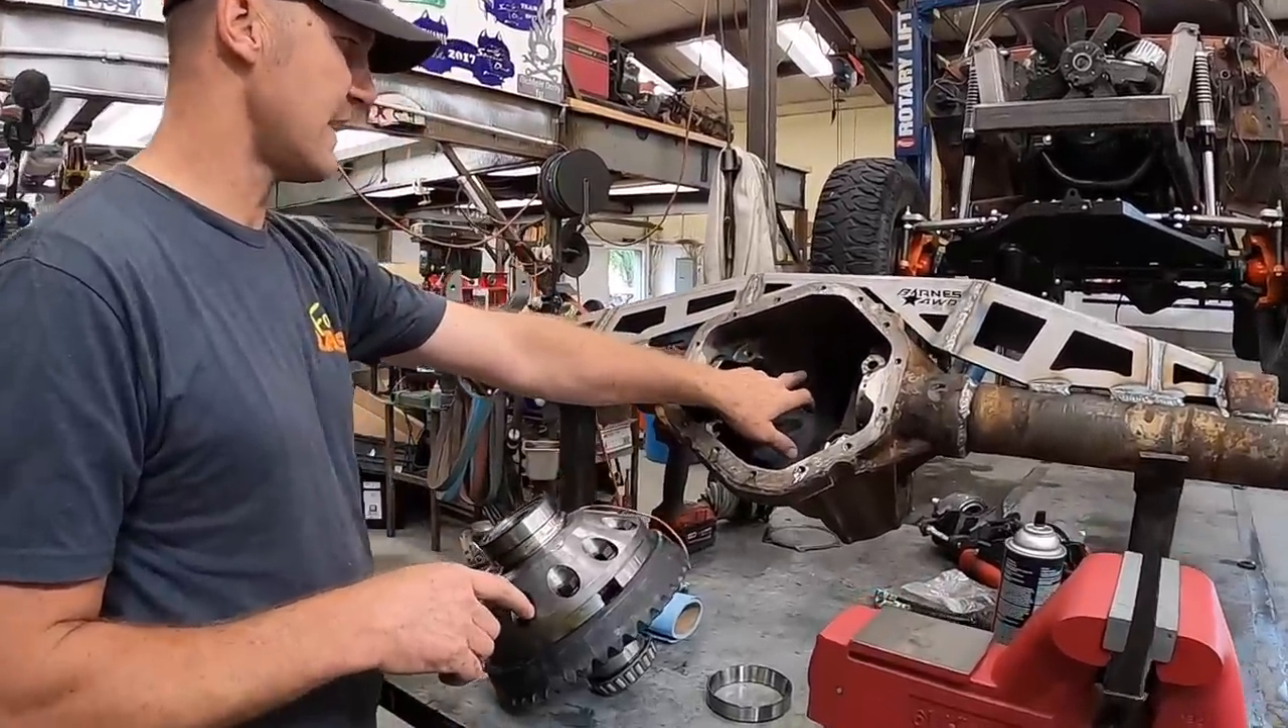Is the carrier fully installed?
No.